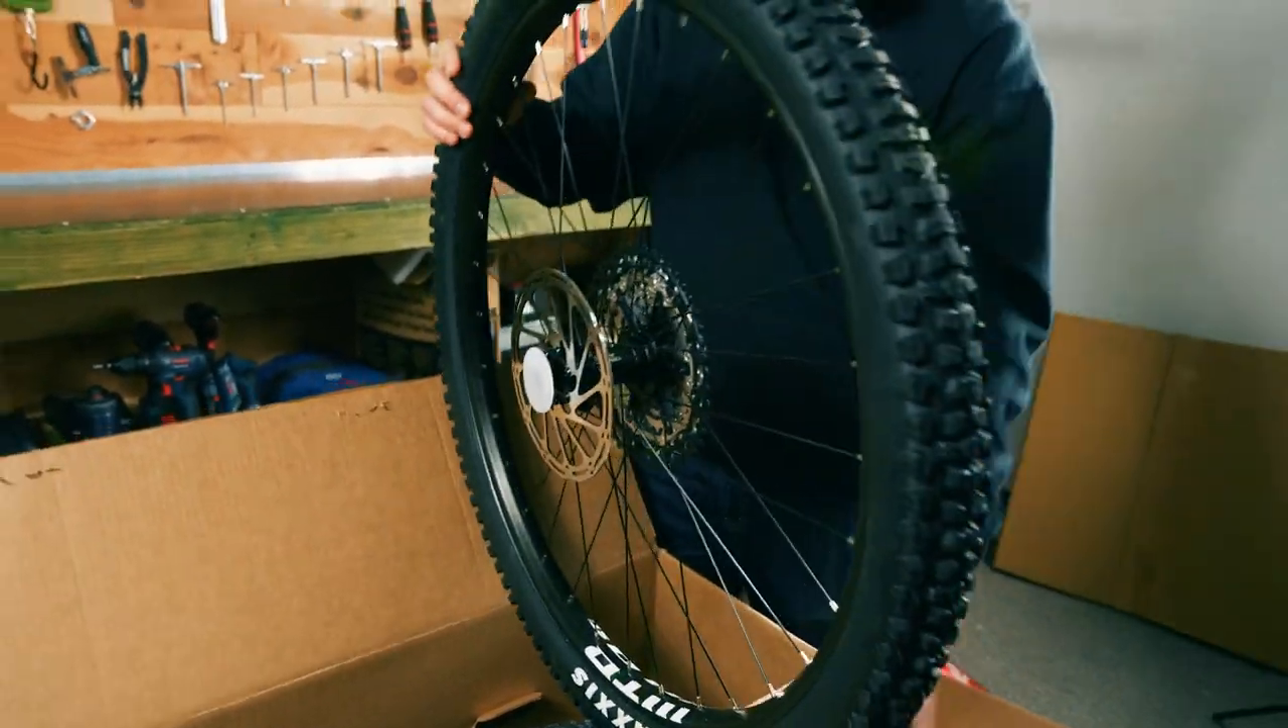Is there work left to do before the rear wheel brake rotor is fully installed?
No.